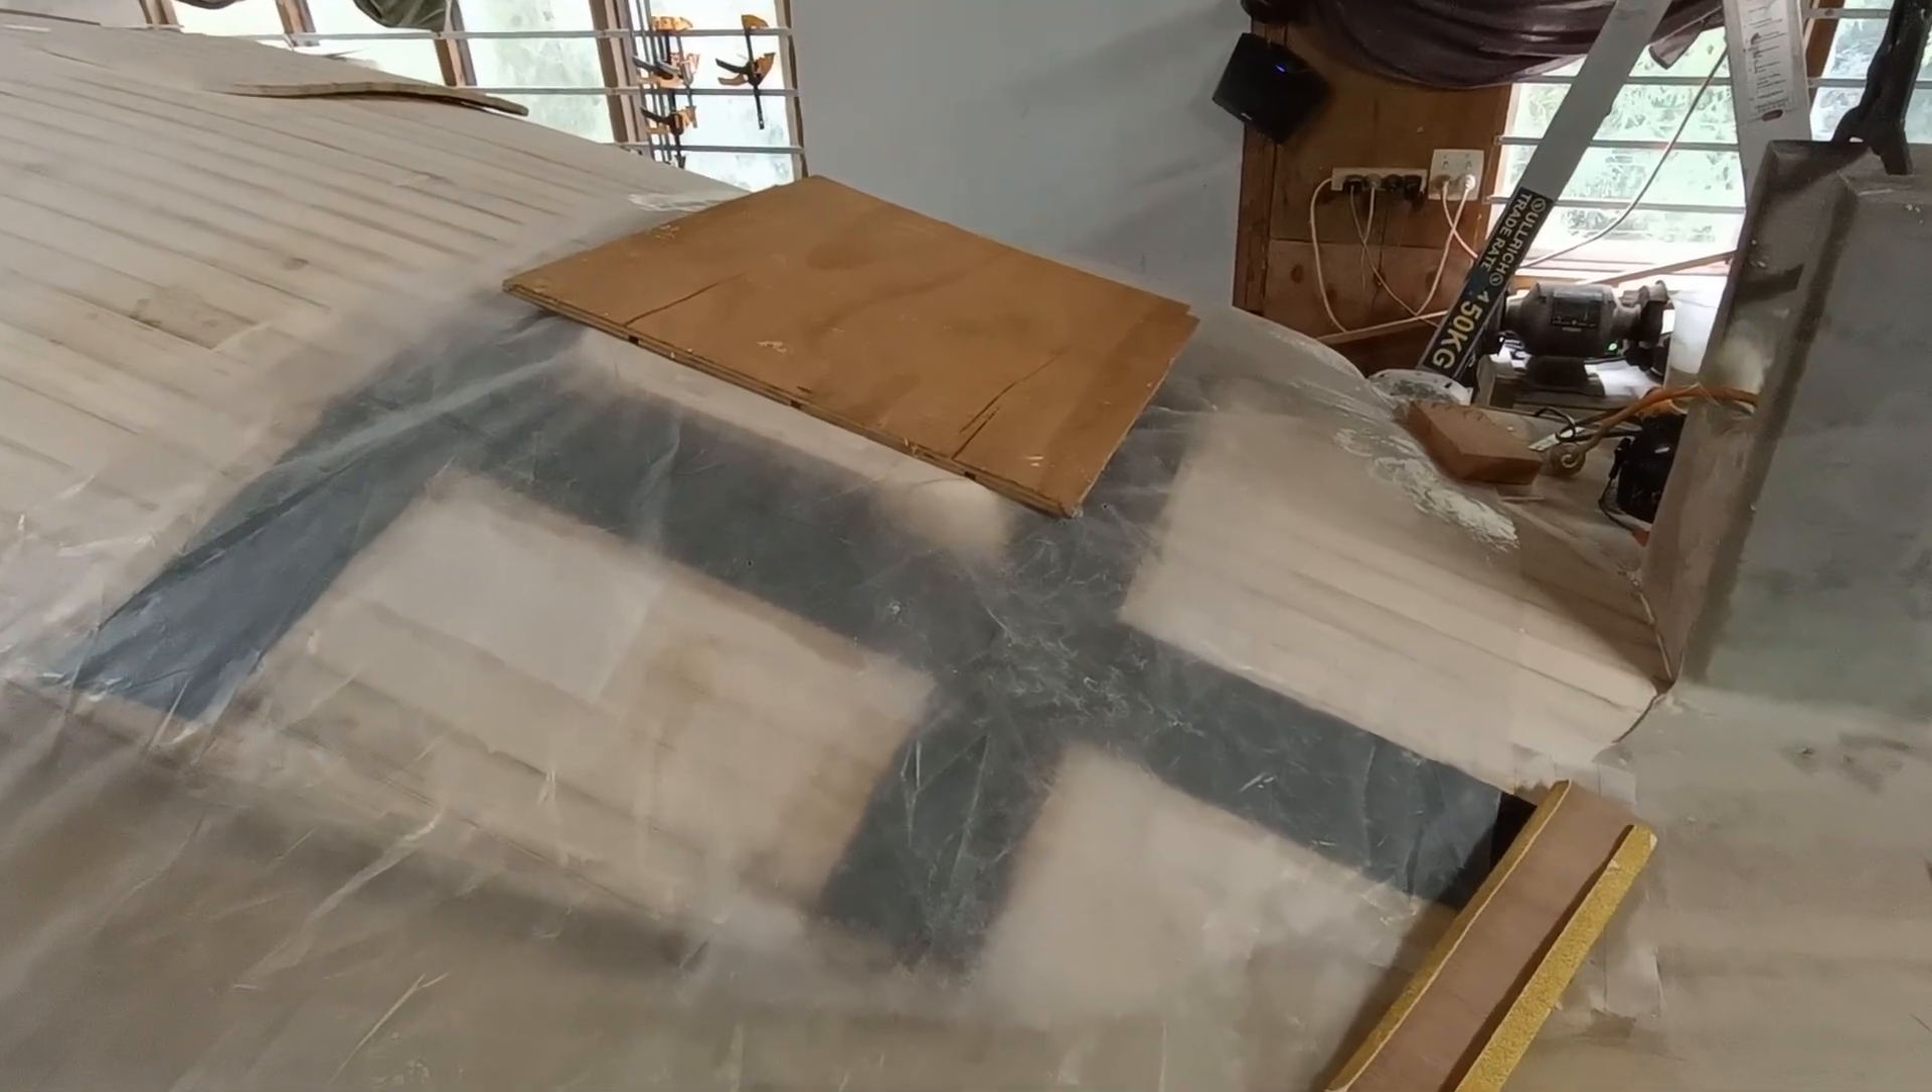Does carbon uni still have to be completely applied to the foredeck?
No.